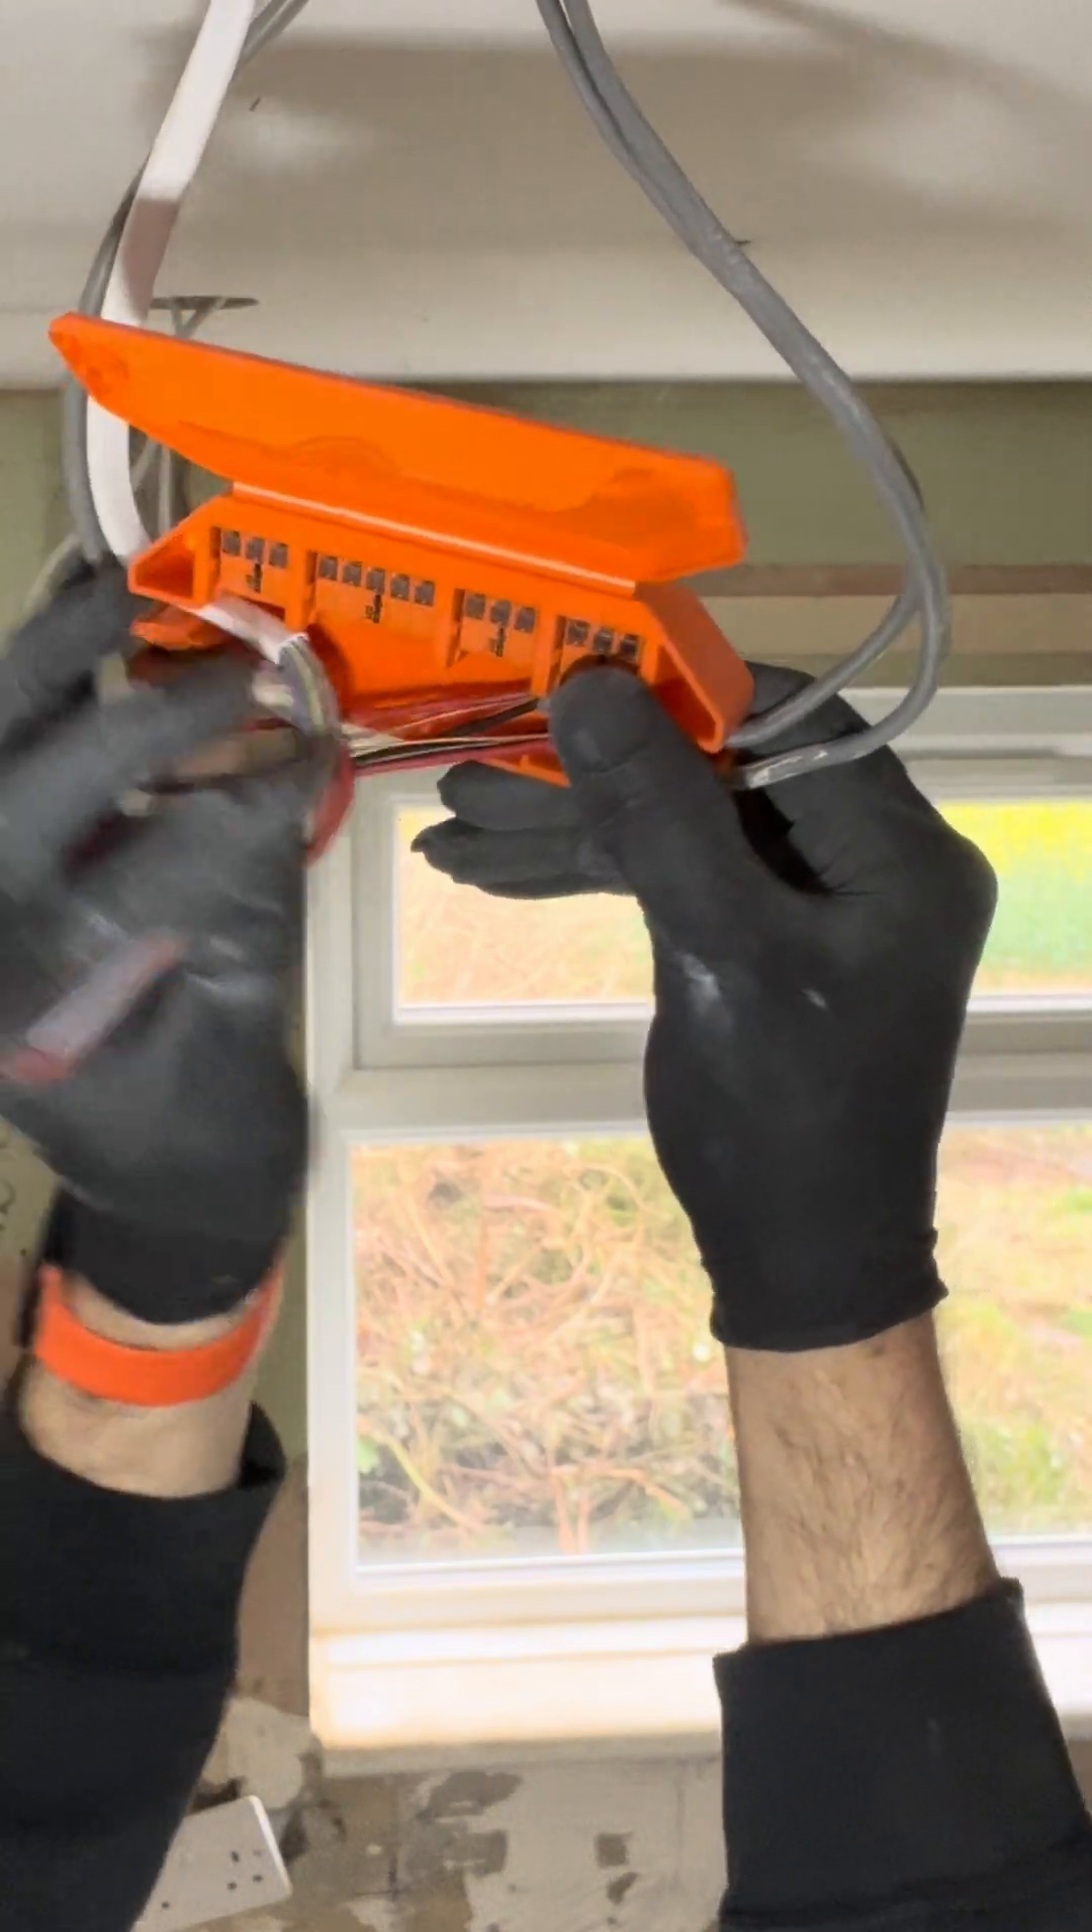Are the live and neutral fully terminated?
No.